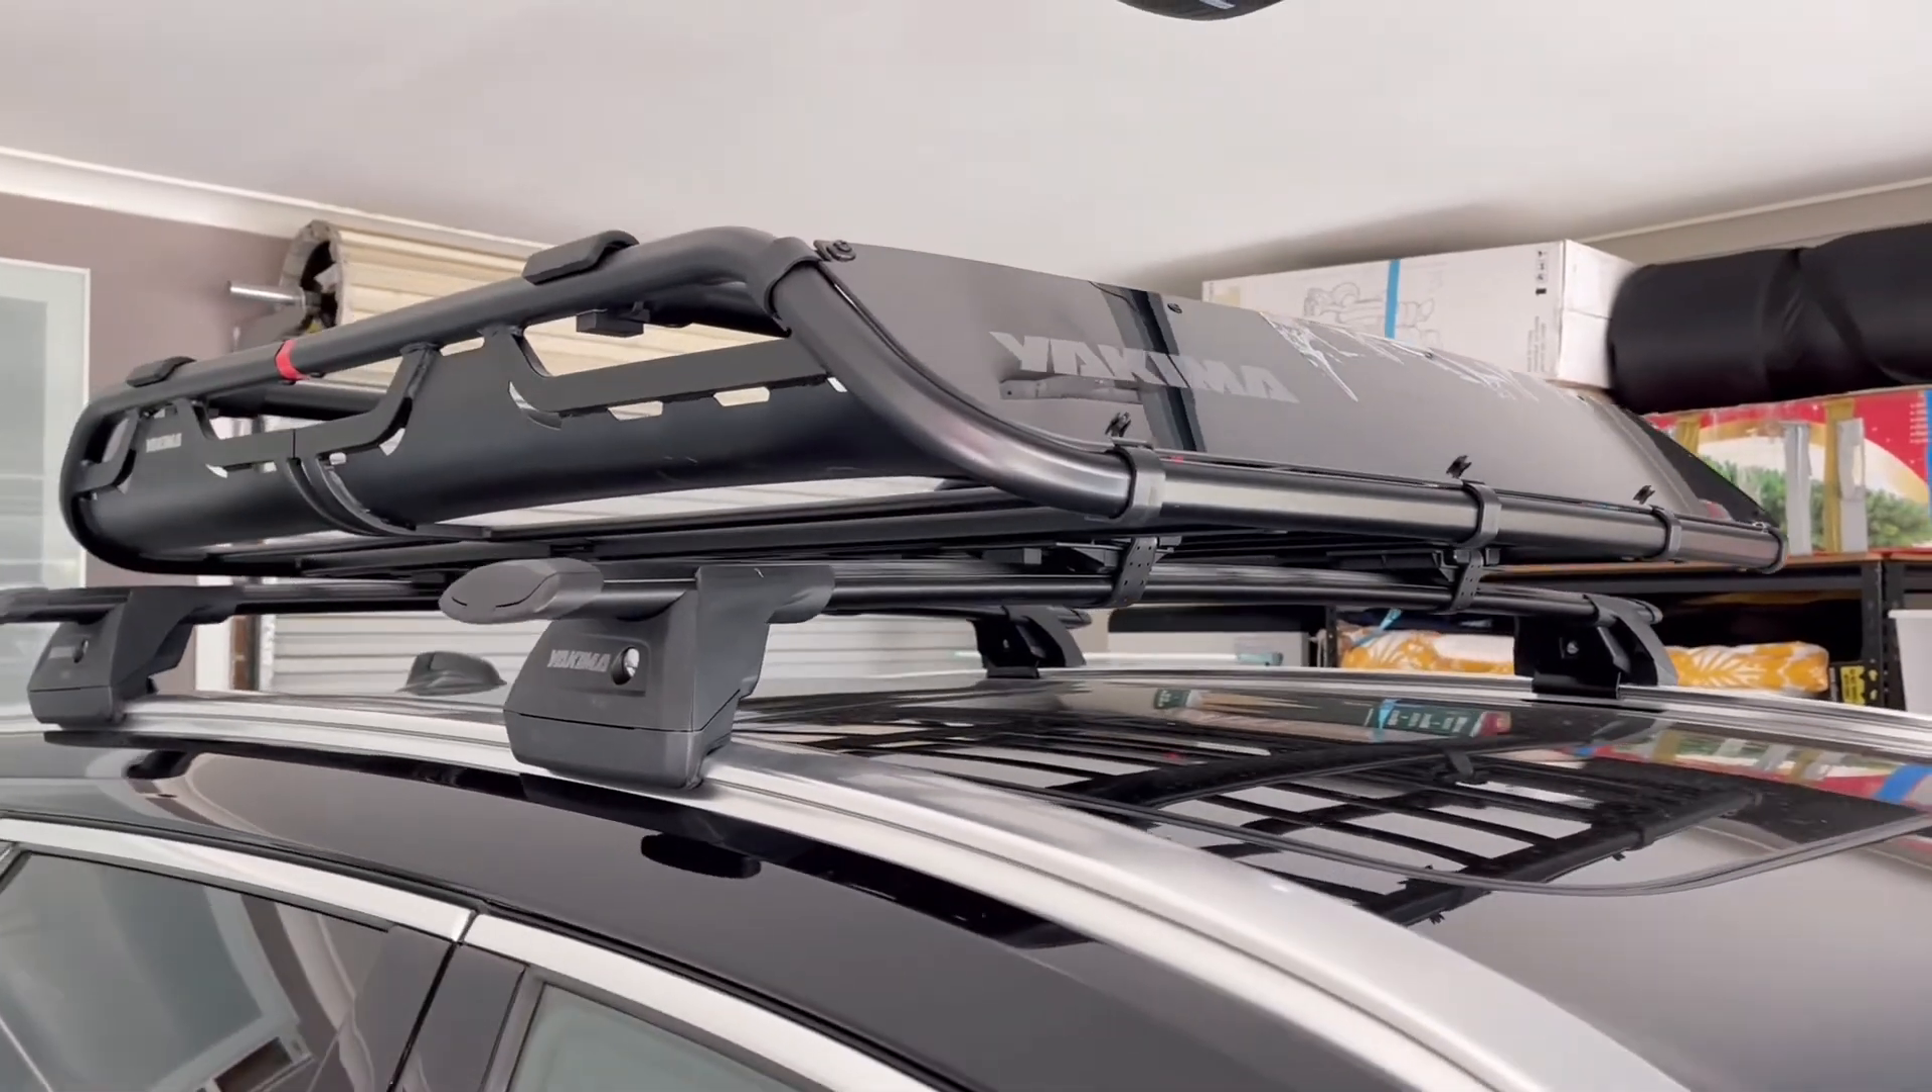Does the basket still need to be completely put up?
No.